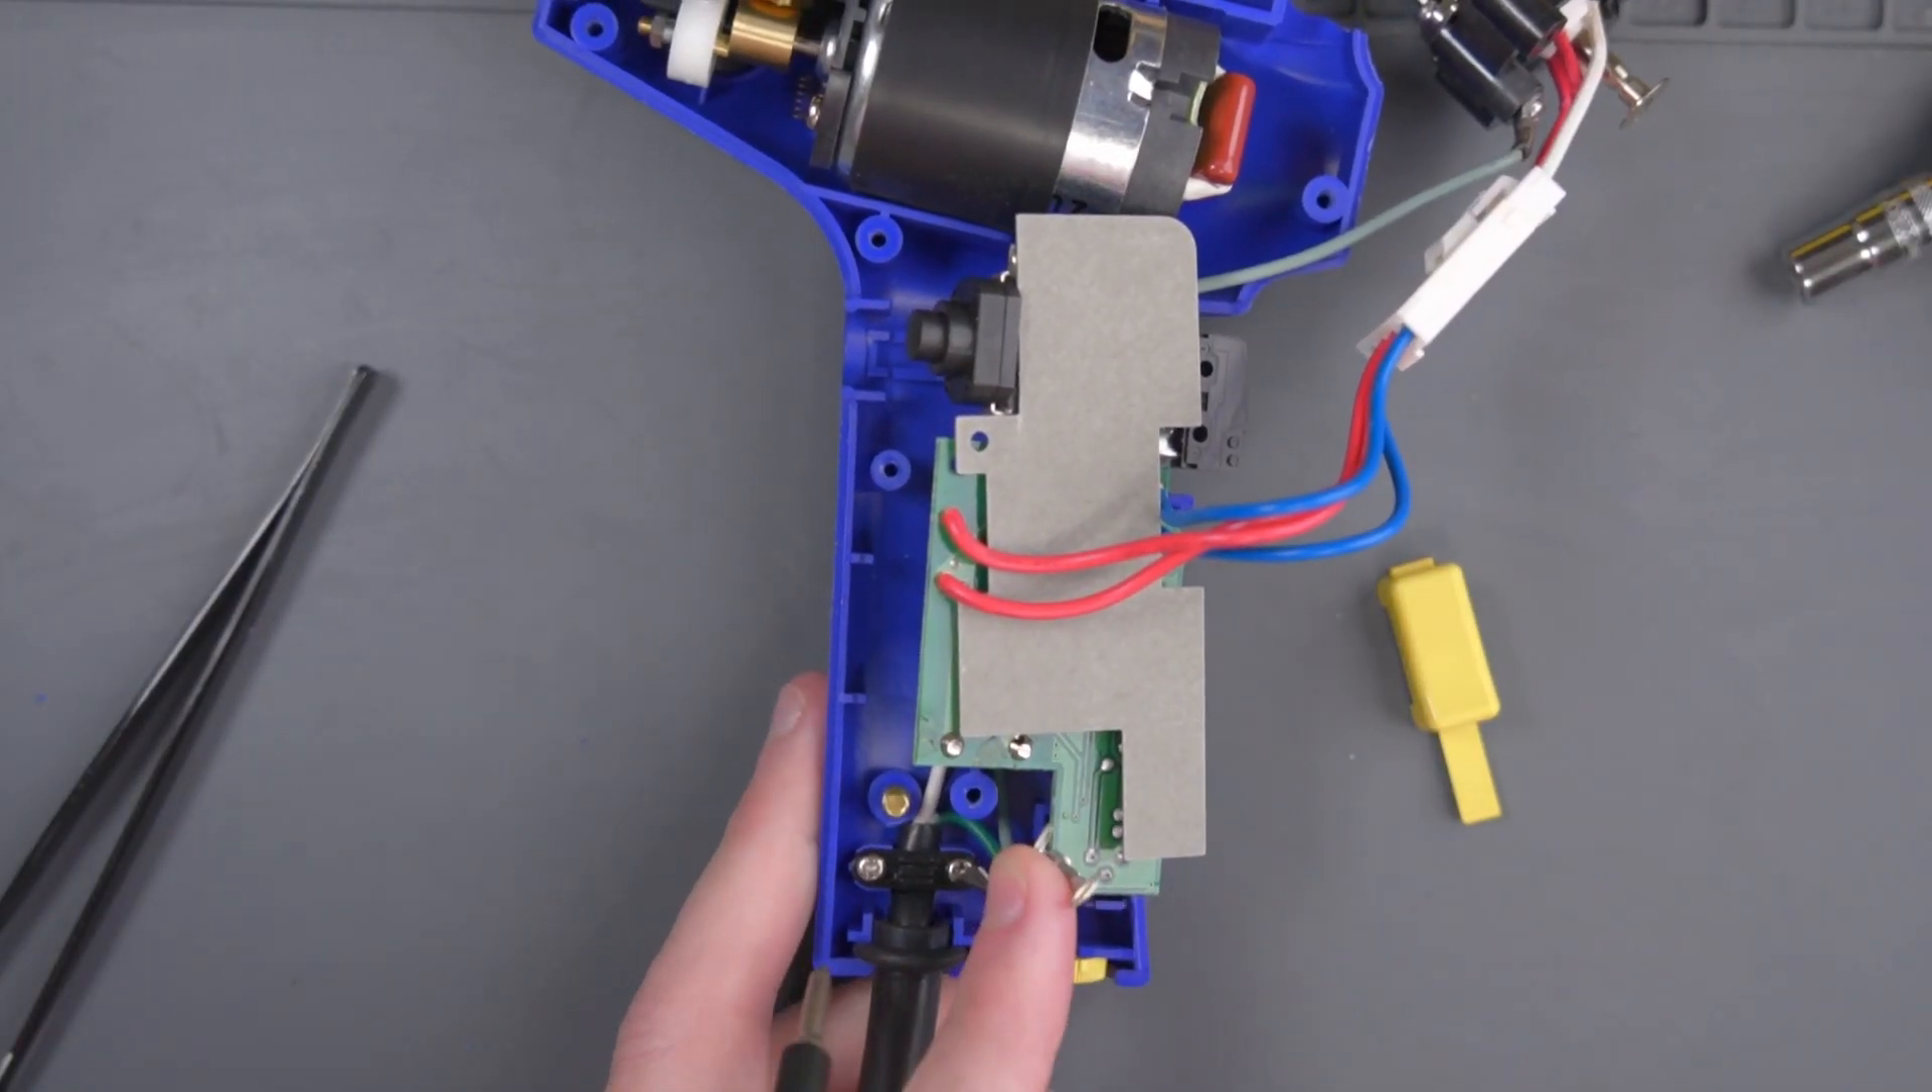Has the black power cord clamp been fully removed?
No.